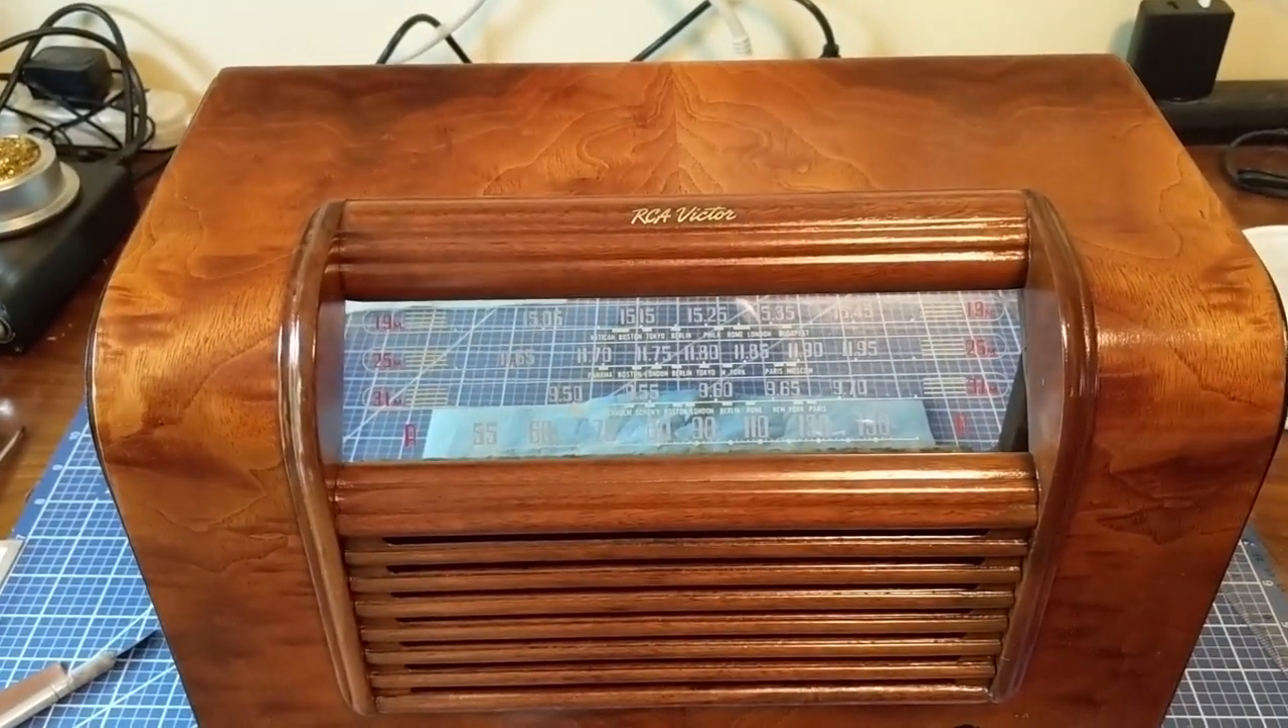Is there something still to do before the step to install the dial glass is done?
No.